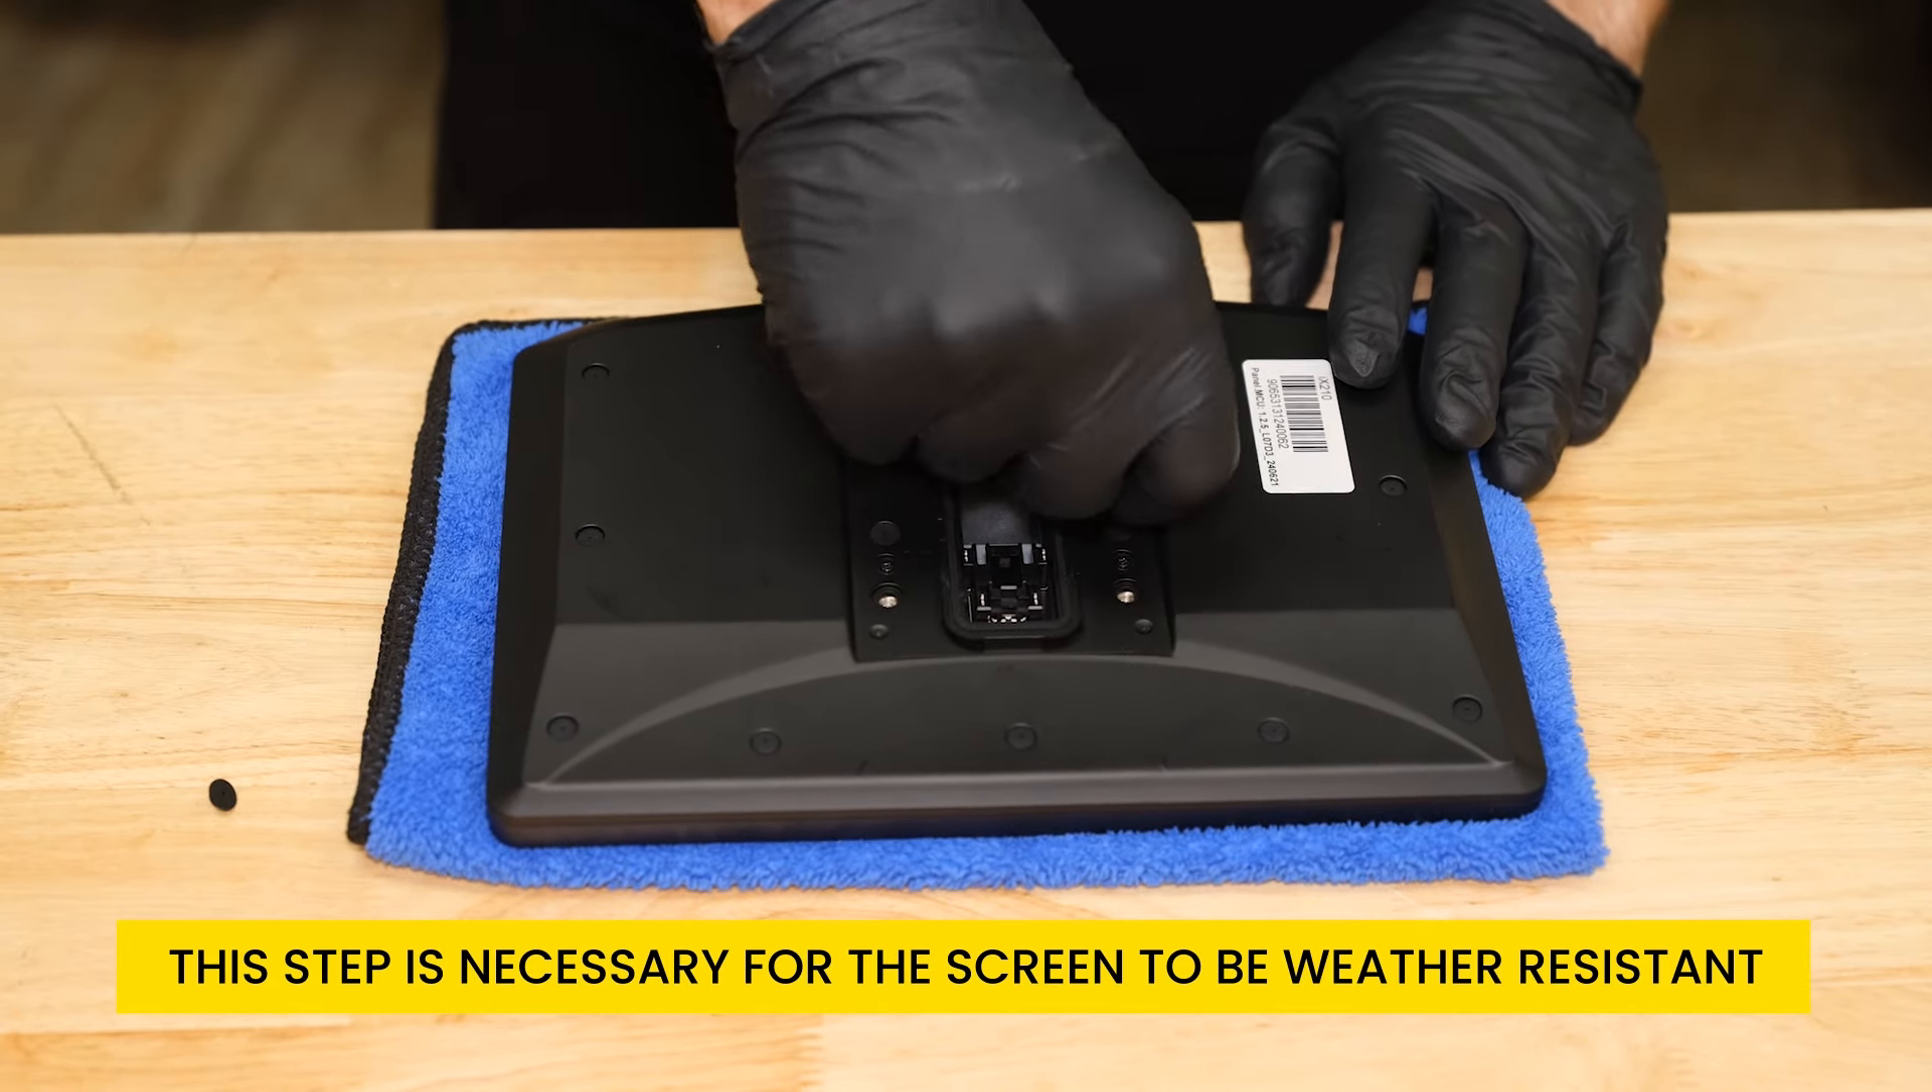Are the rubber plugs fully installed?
No.